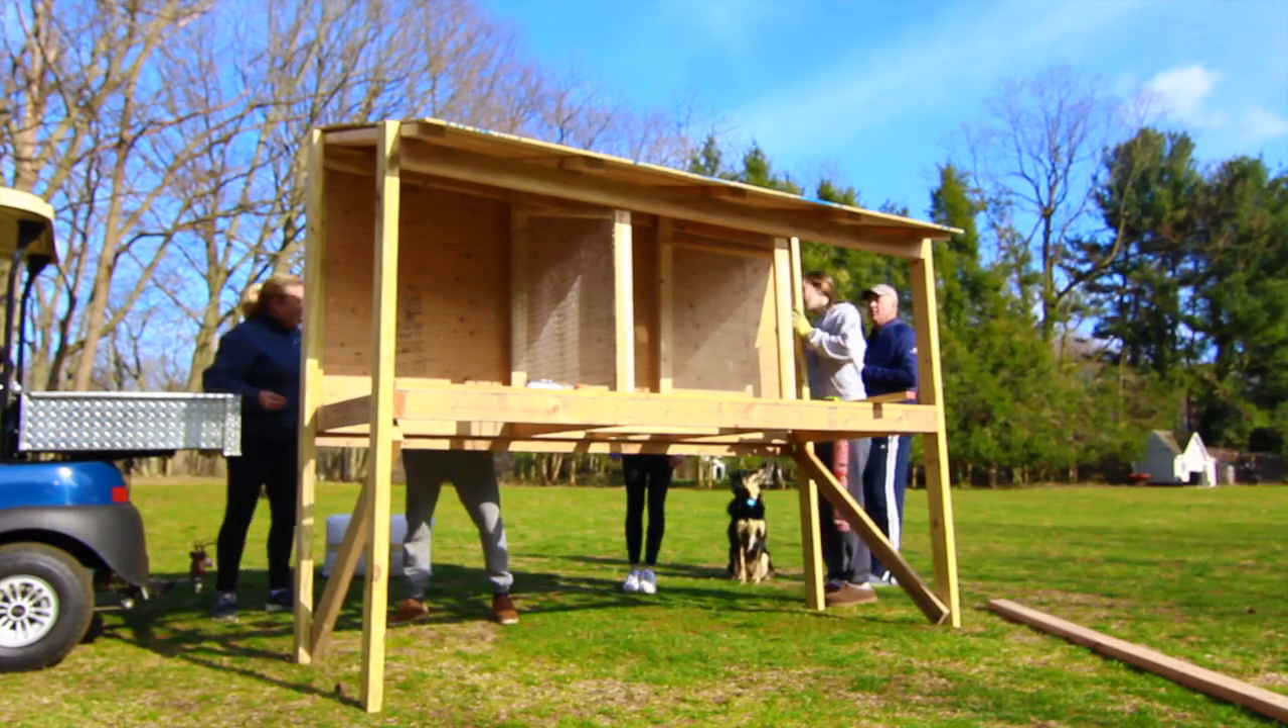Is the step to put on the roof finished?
Yes.